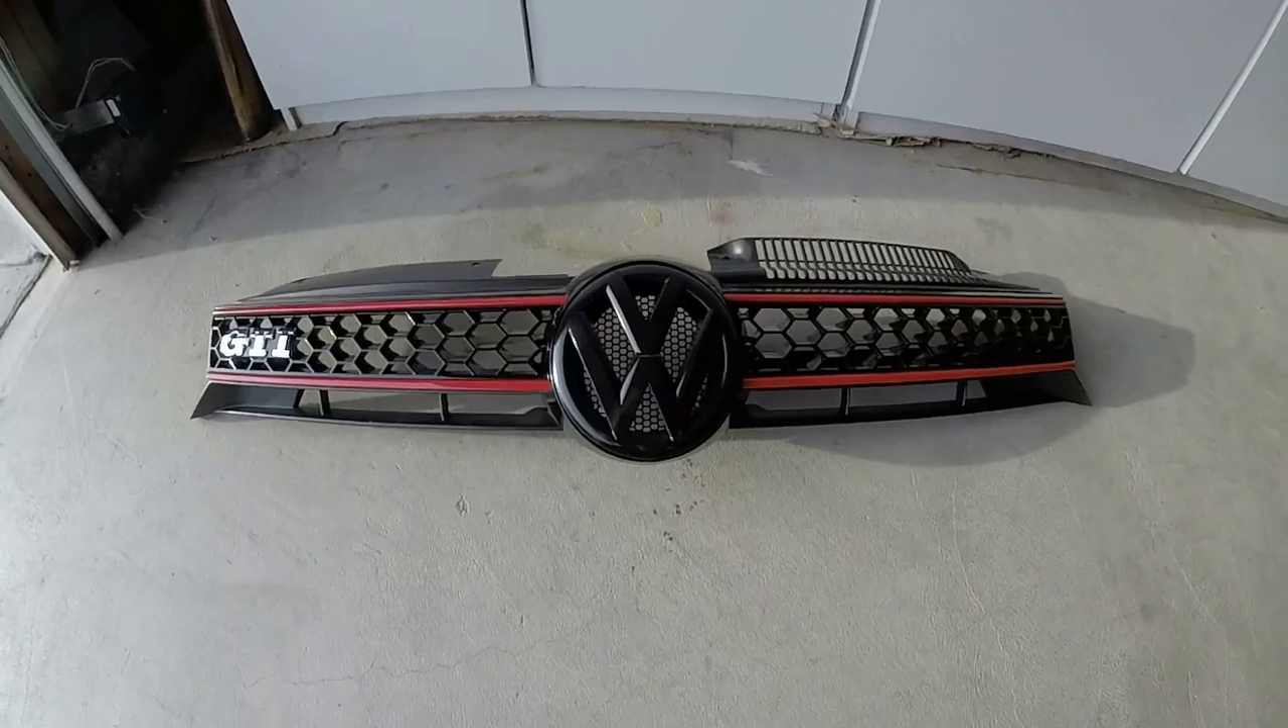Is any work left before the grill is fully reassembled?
No.